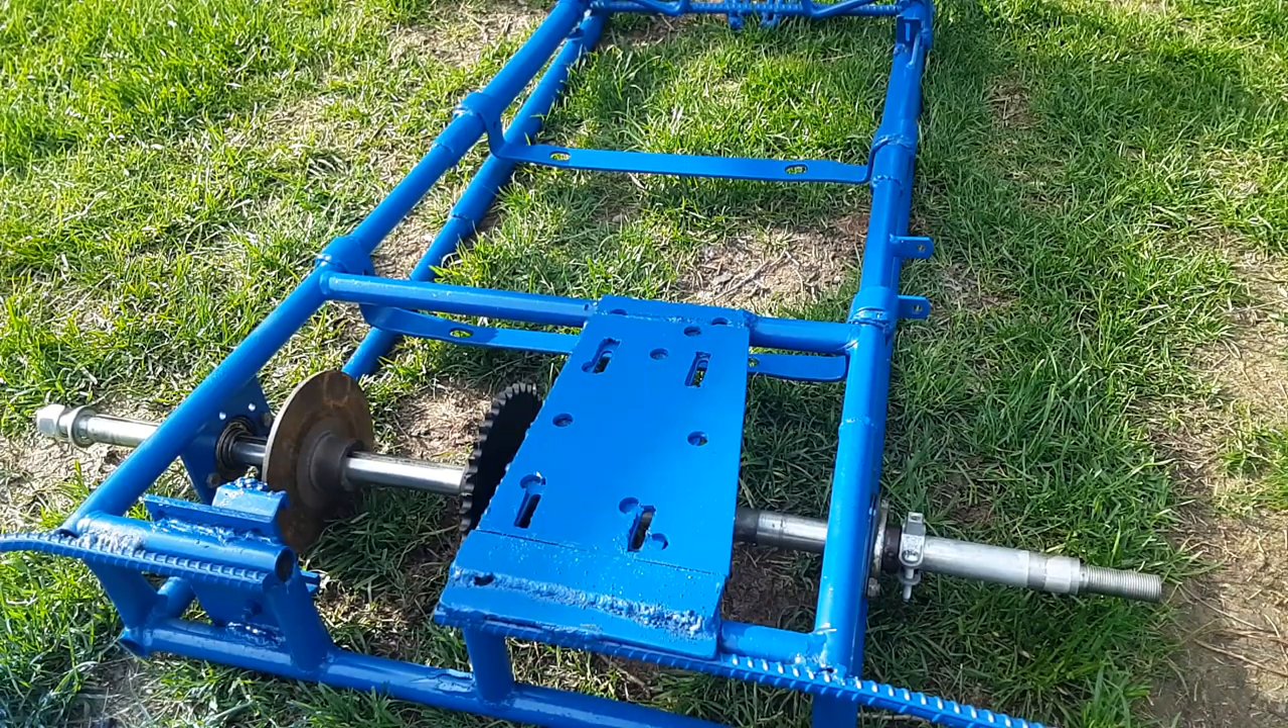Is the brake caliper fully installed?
No.